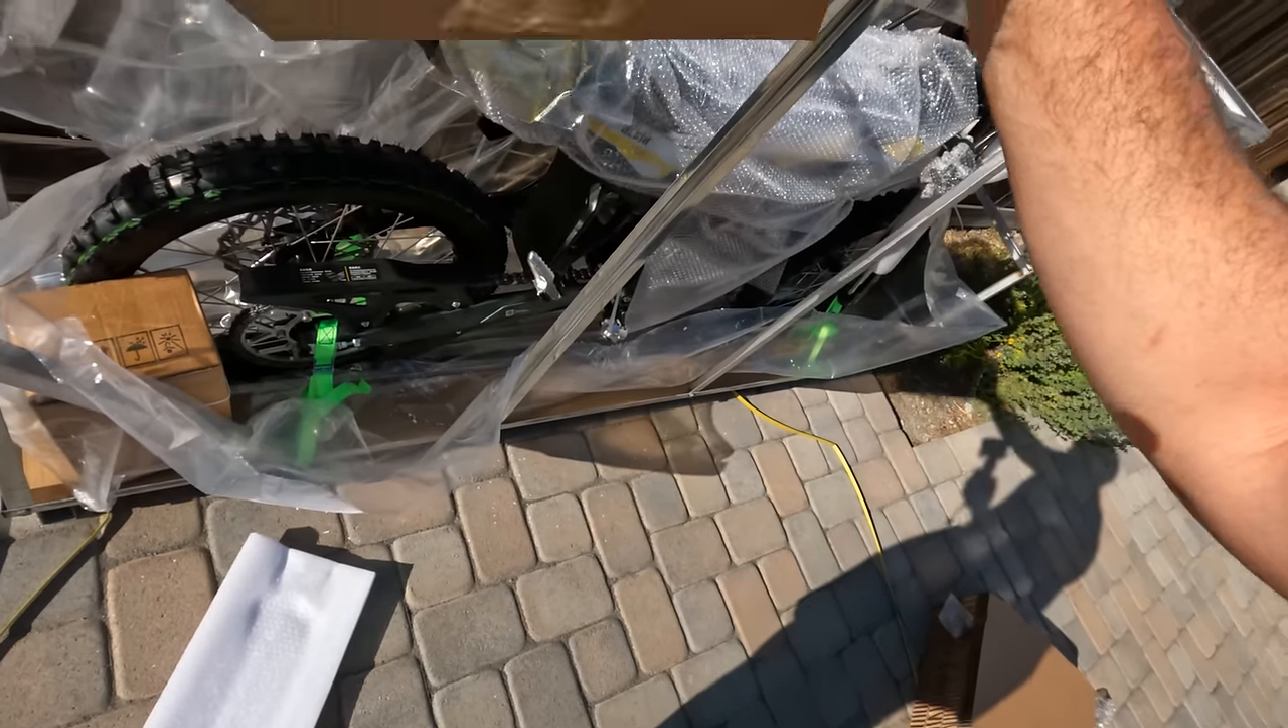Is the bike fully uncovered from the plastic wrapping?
No.